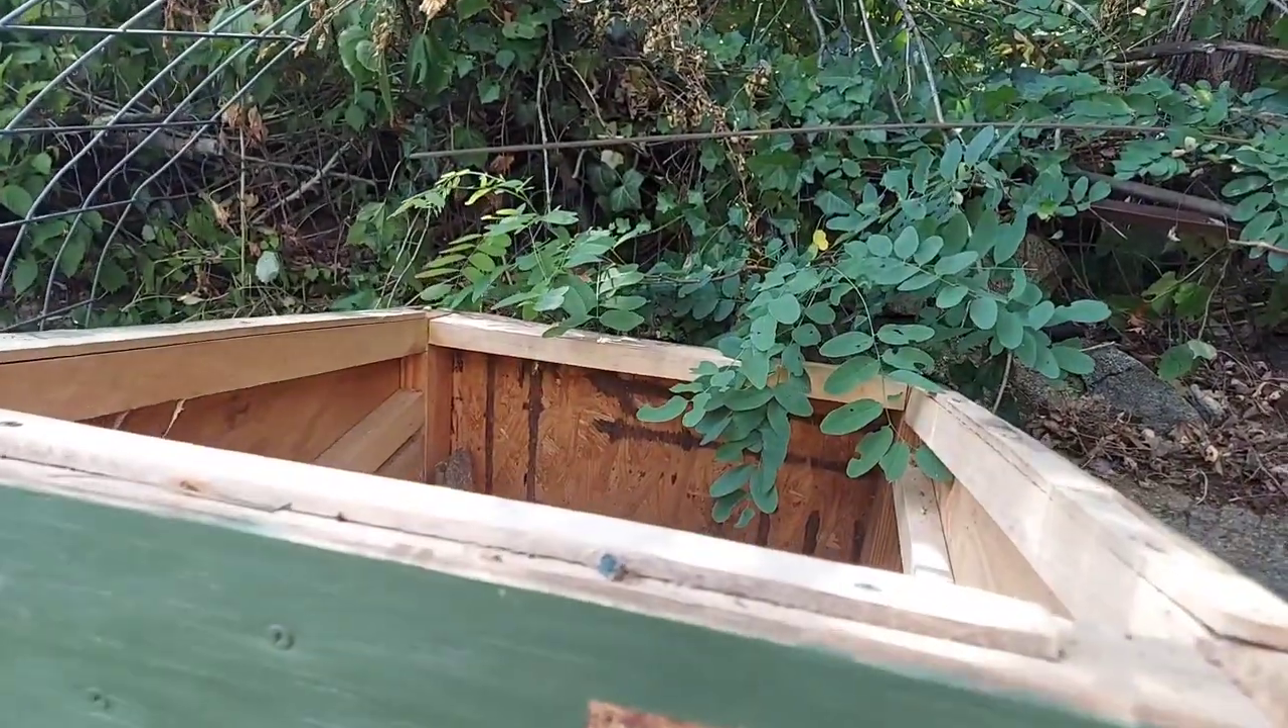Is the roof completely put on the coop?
No.